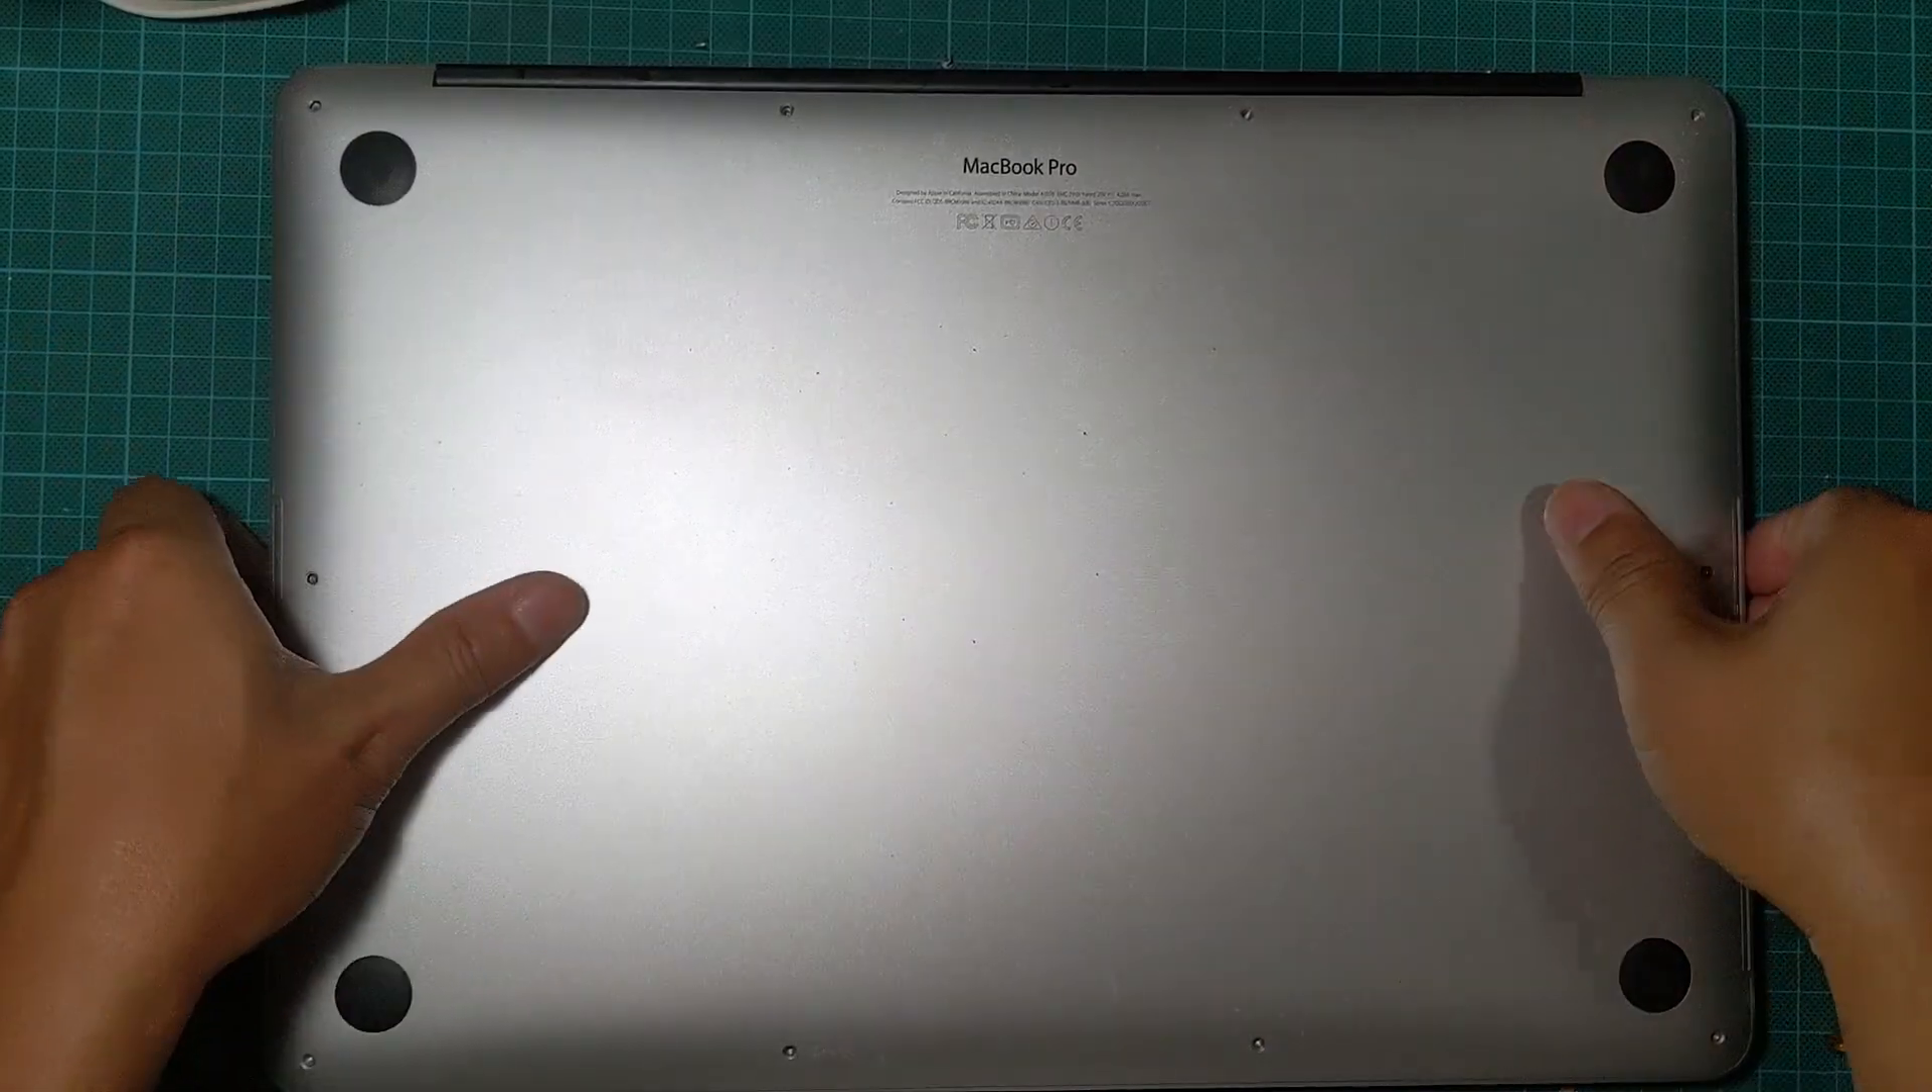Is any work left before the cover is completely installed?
No.